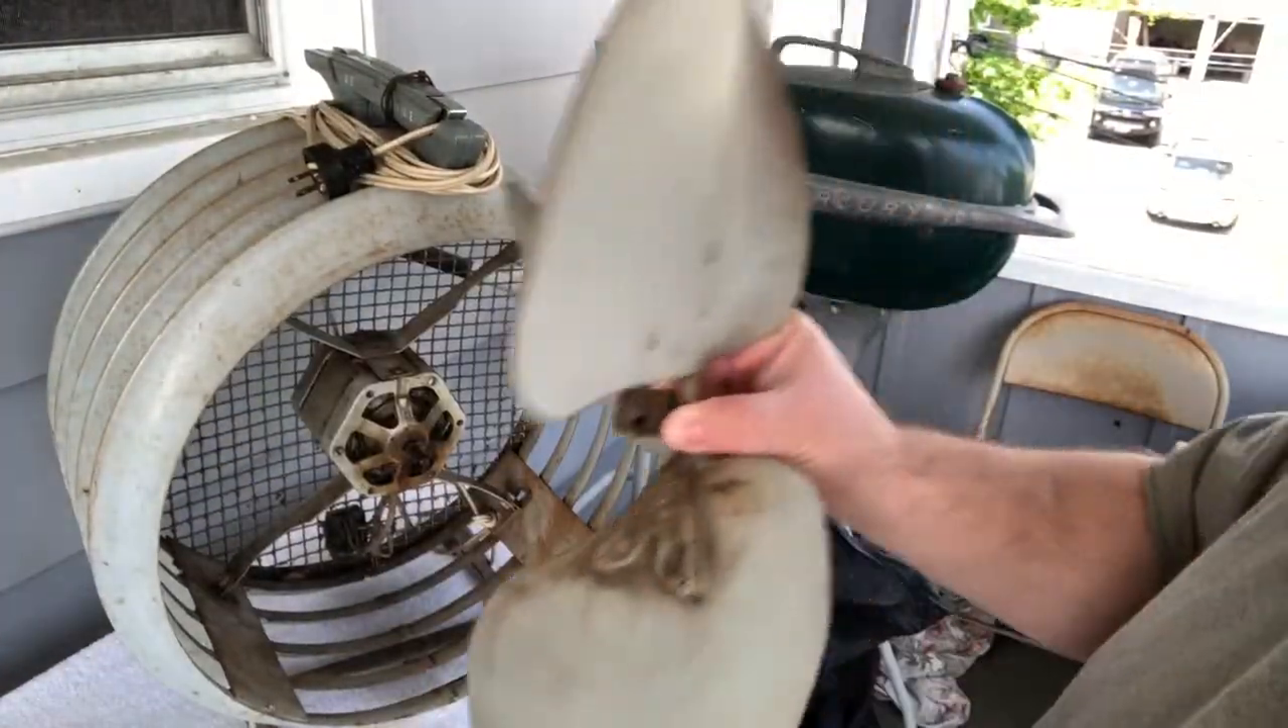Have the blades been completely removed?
Yes.